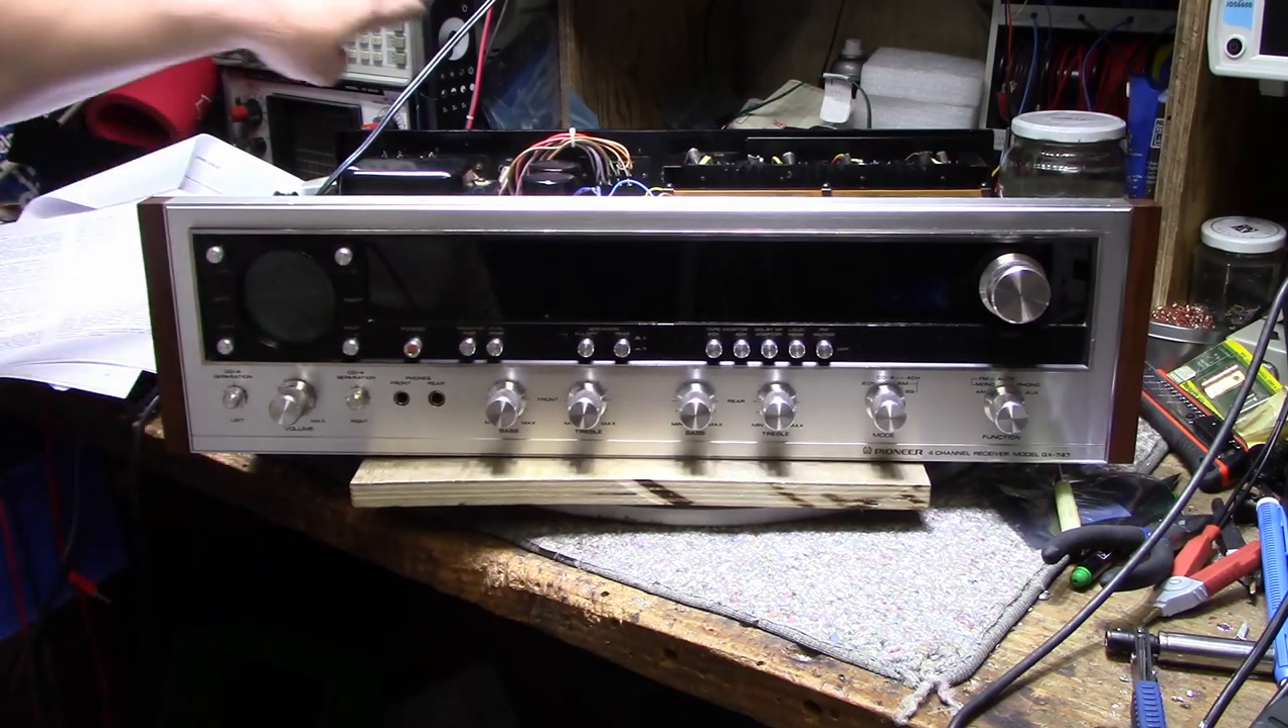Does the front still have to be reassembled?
No.